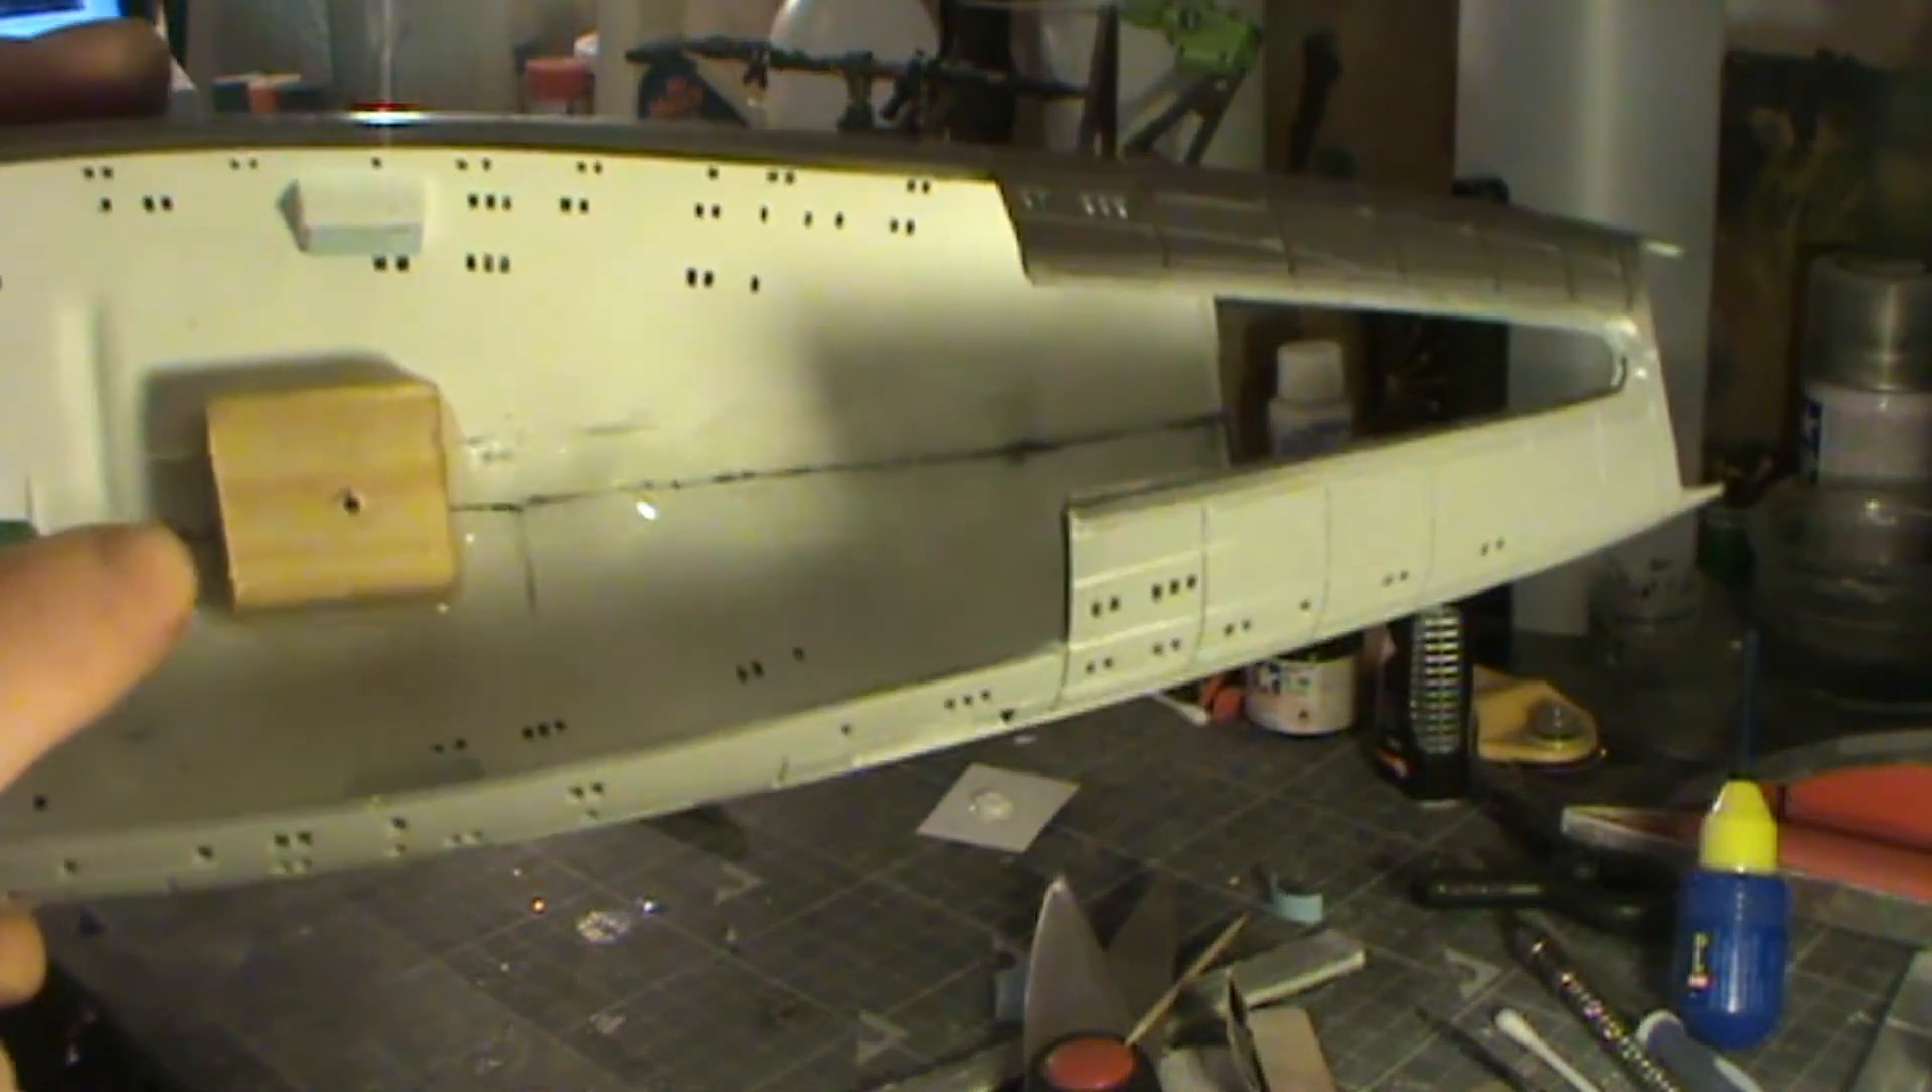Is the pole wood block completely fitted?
Yes.